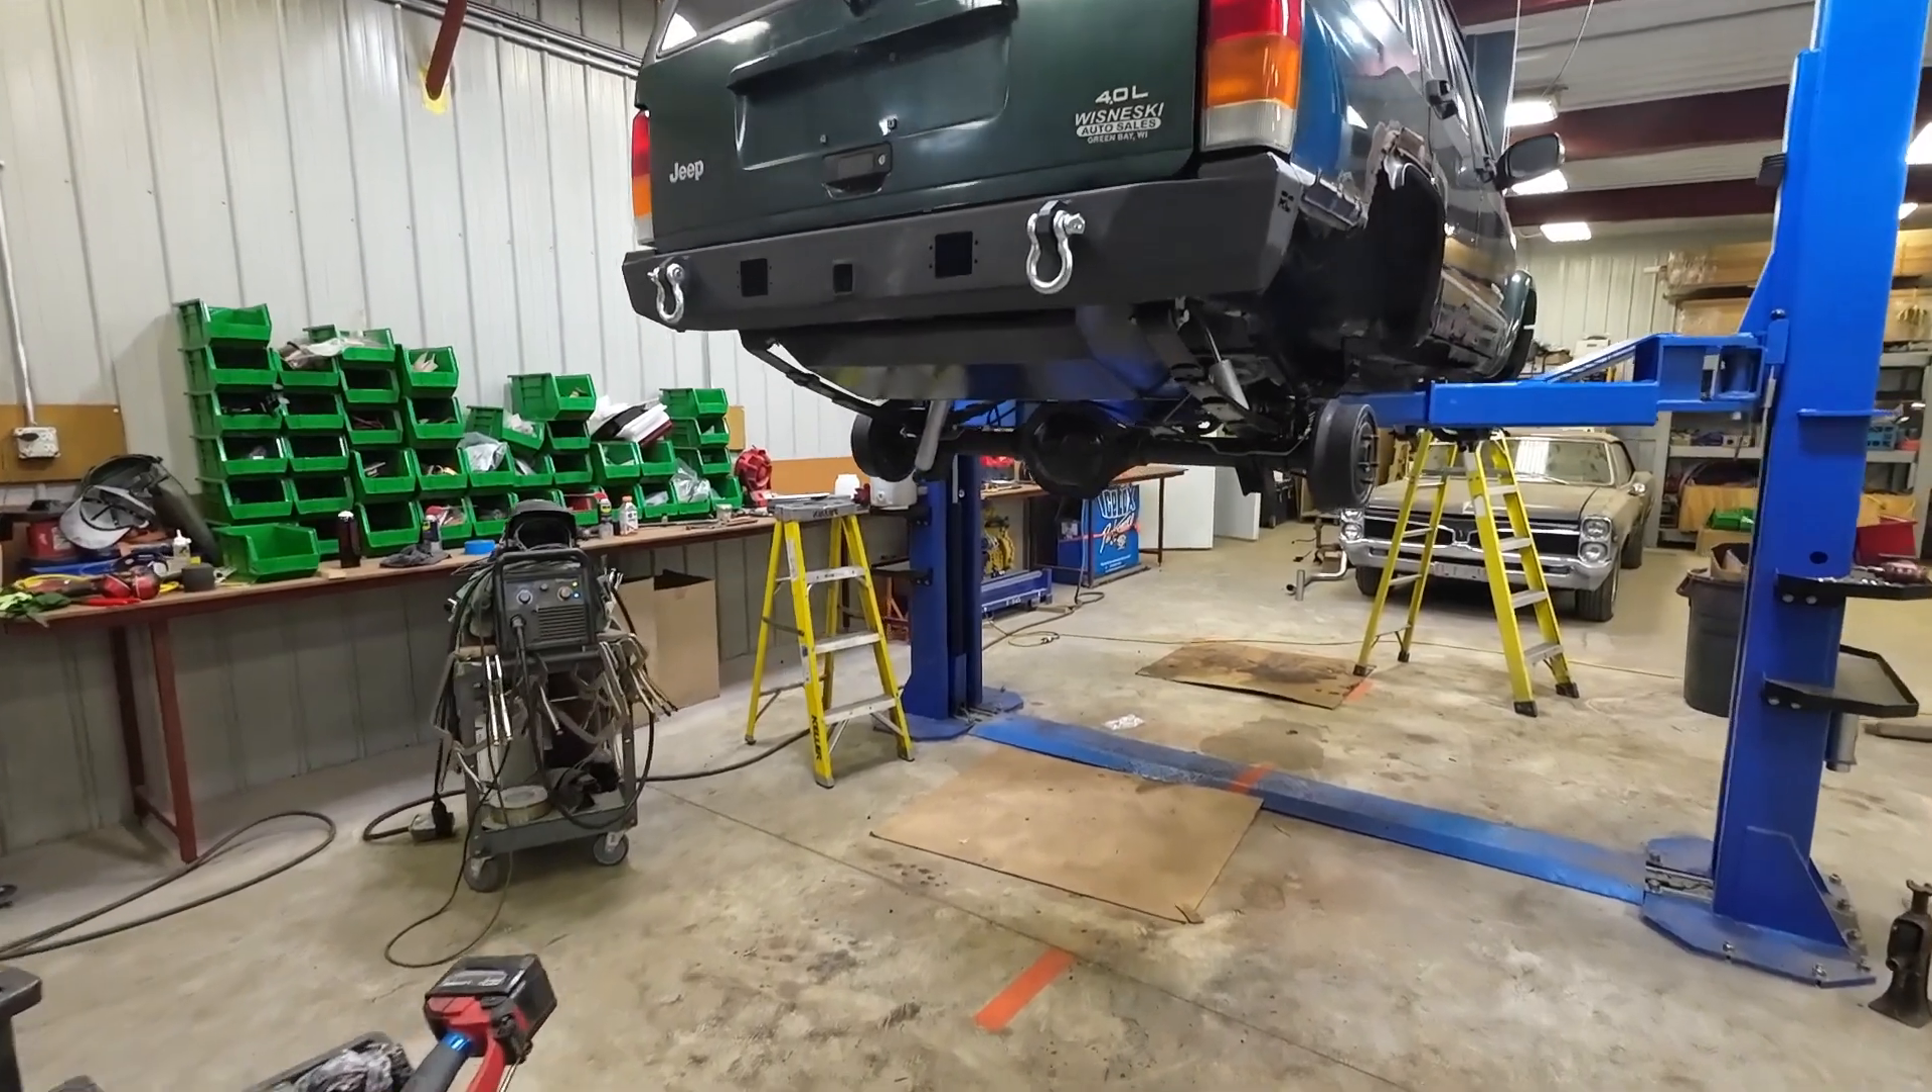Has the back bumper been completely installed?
Yes.